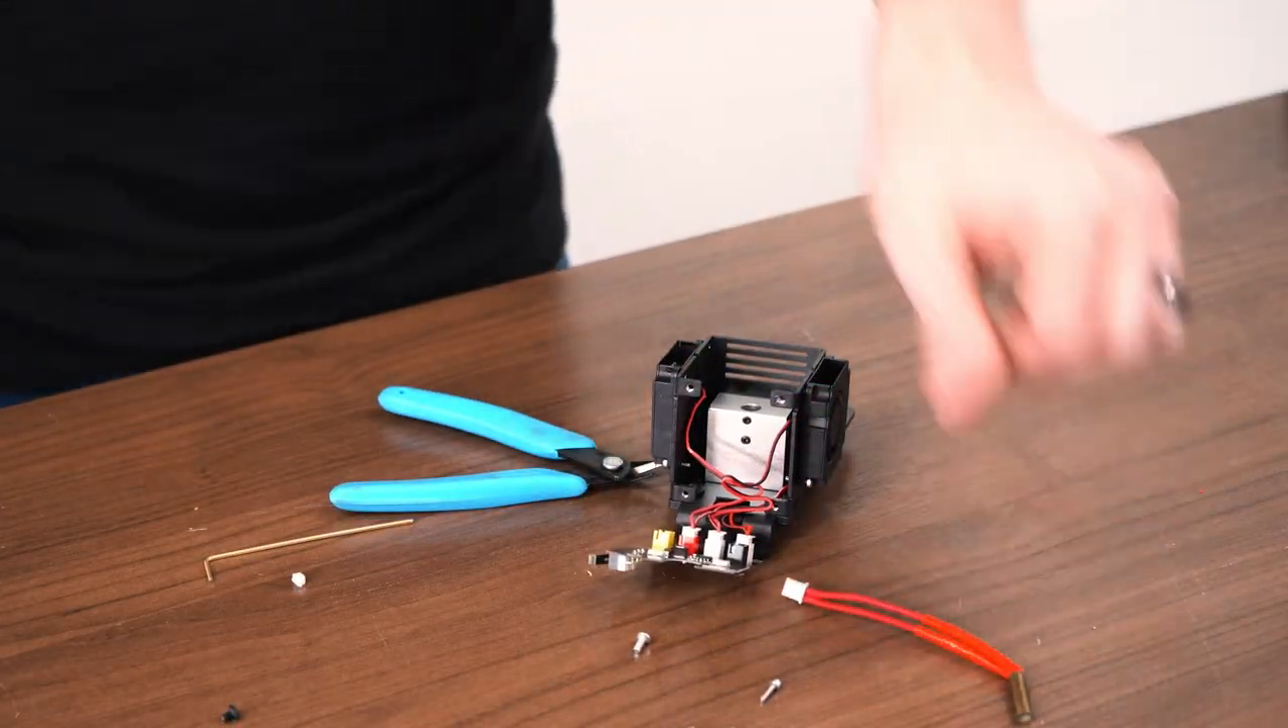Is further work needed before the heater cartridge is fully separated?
No.